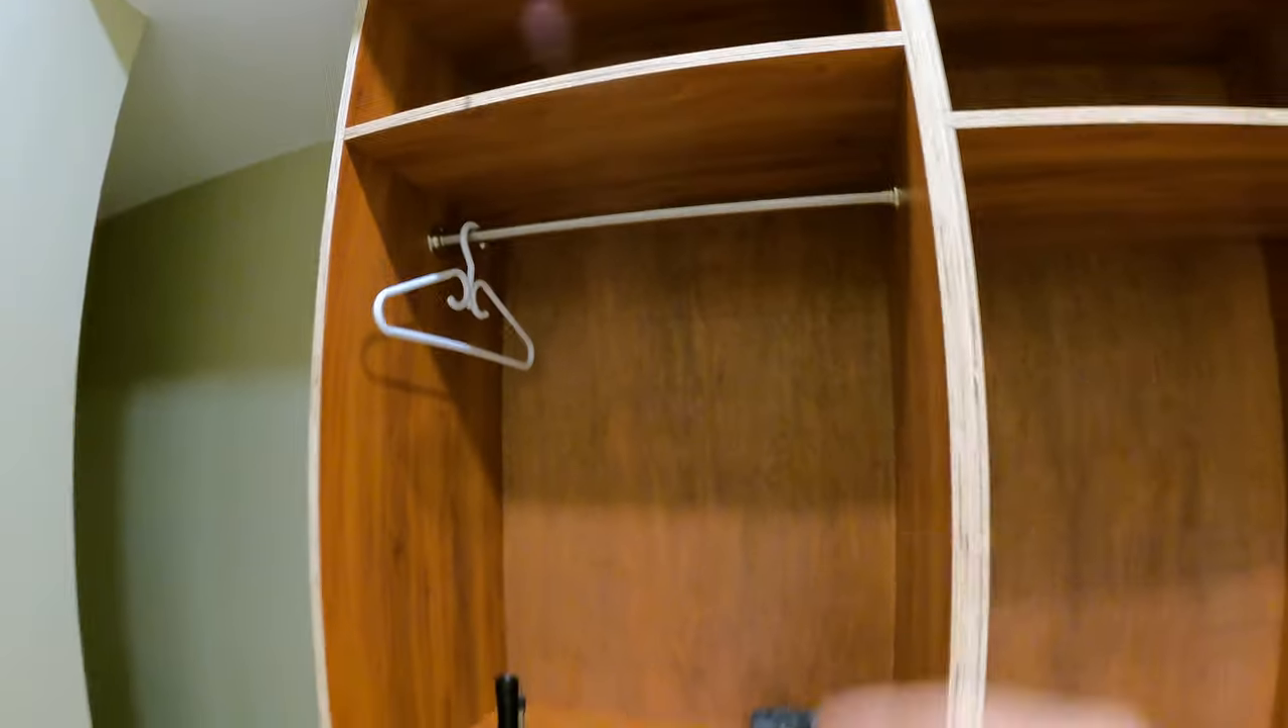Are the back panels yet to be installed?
No.